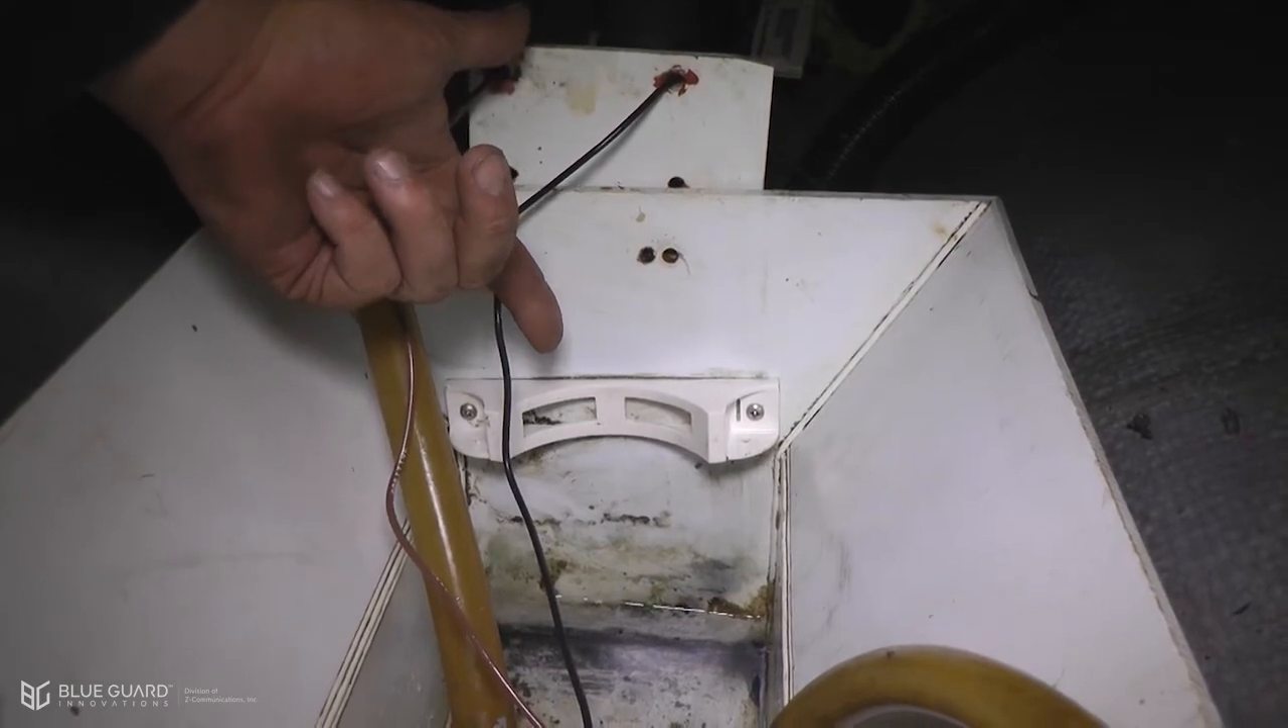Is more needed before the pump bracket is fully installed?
No.